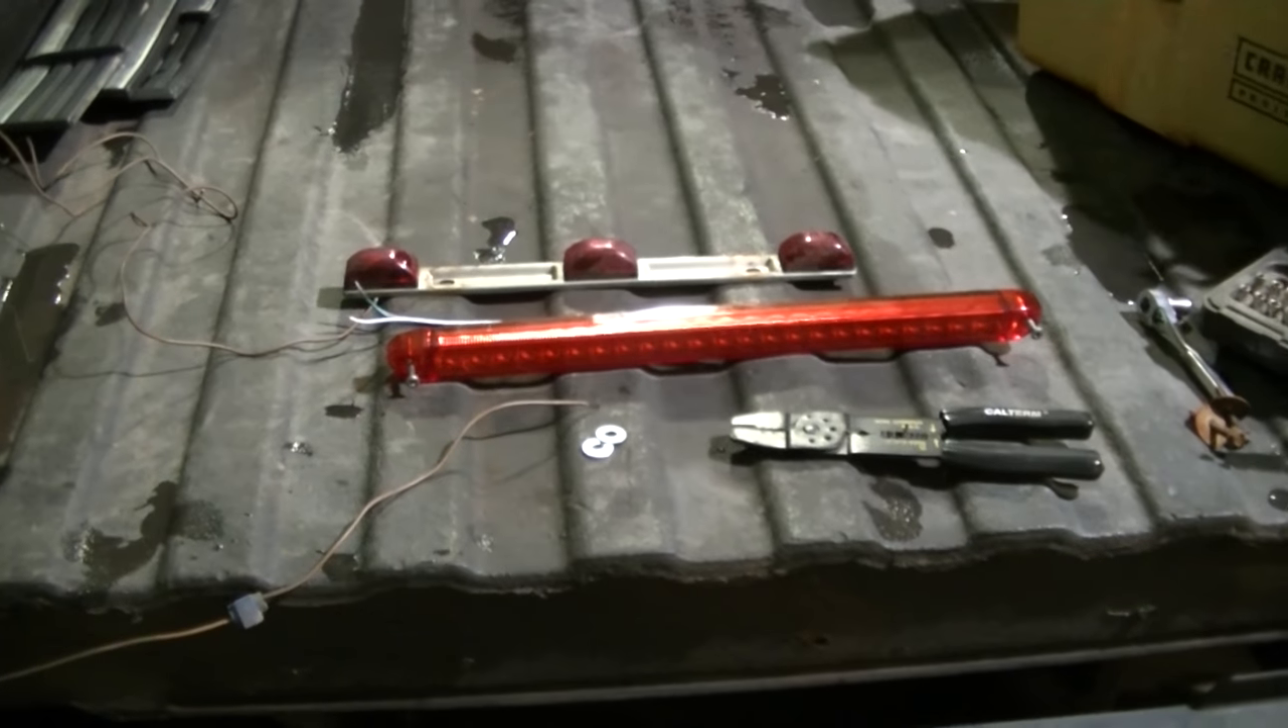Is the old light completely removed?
Yes.